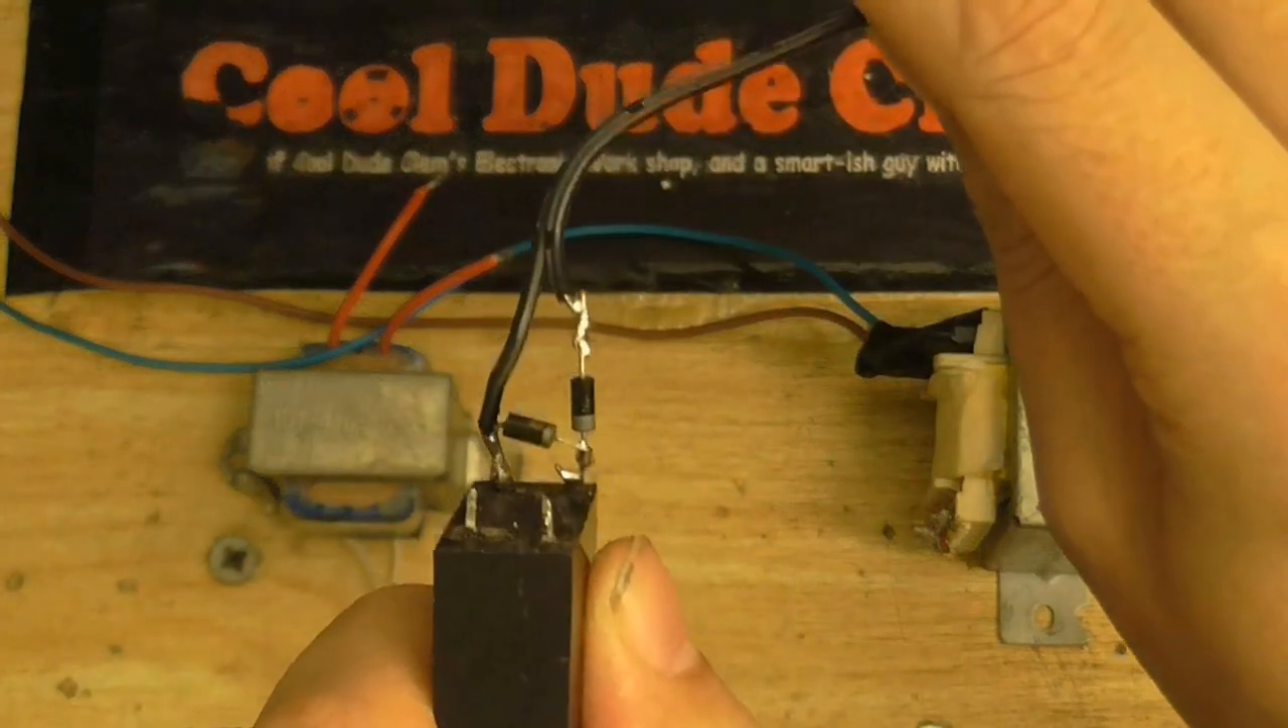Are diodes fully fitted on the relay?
Yes.